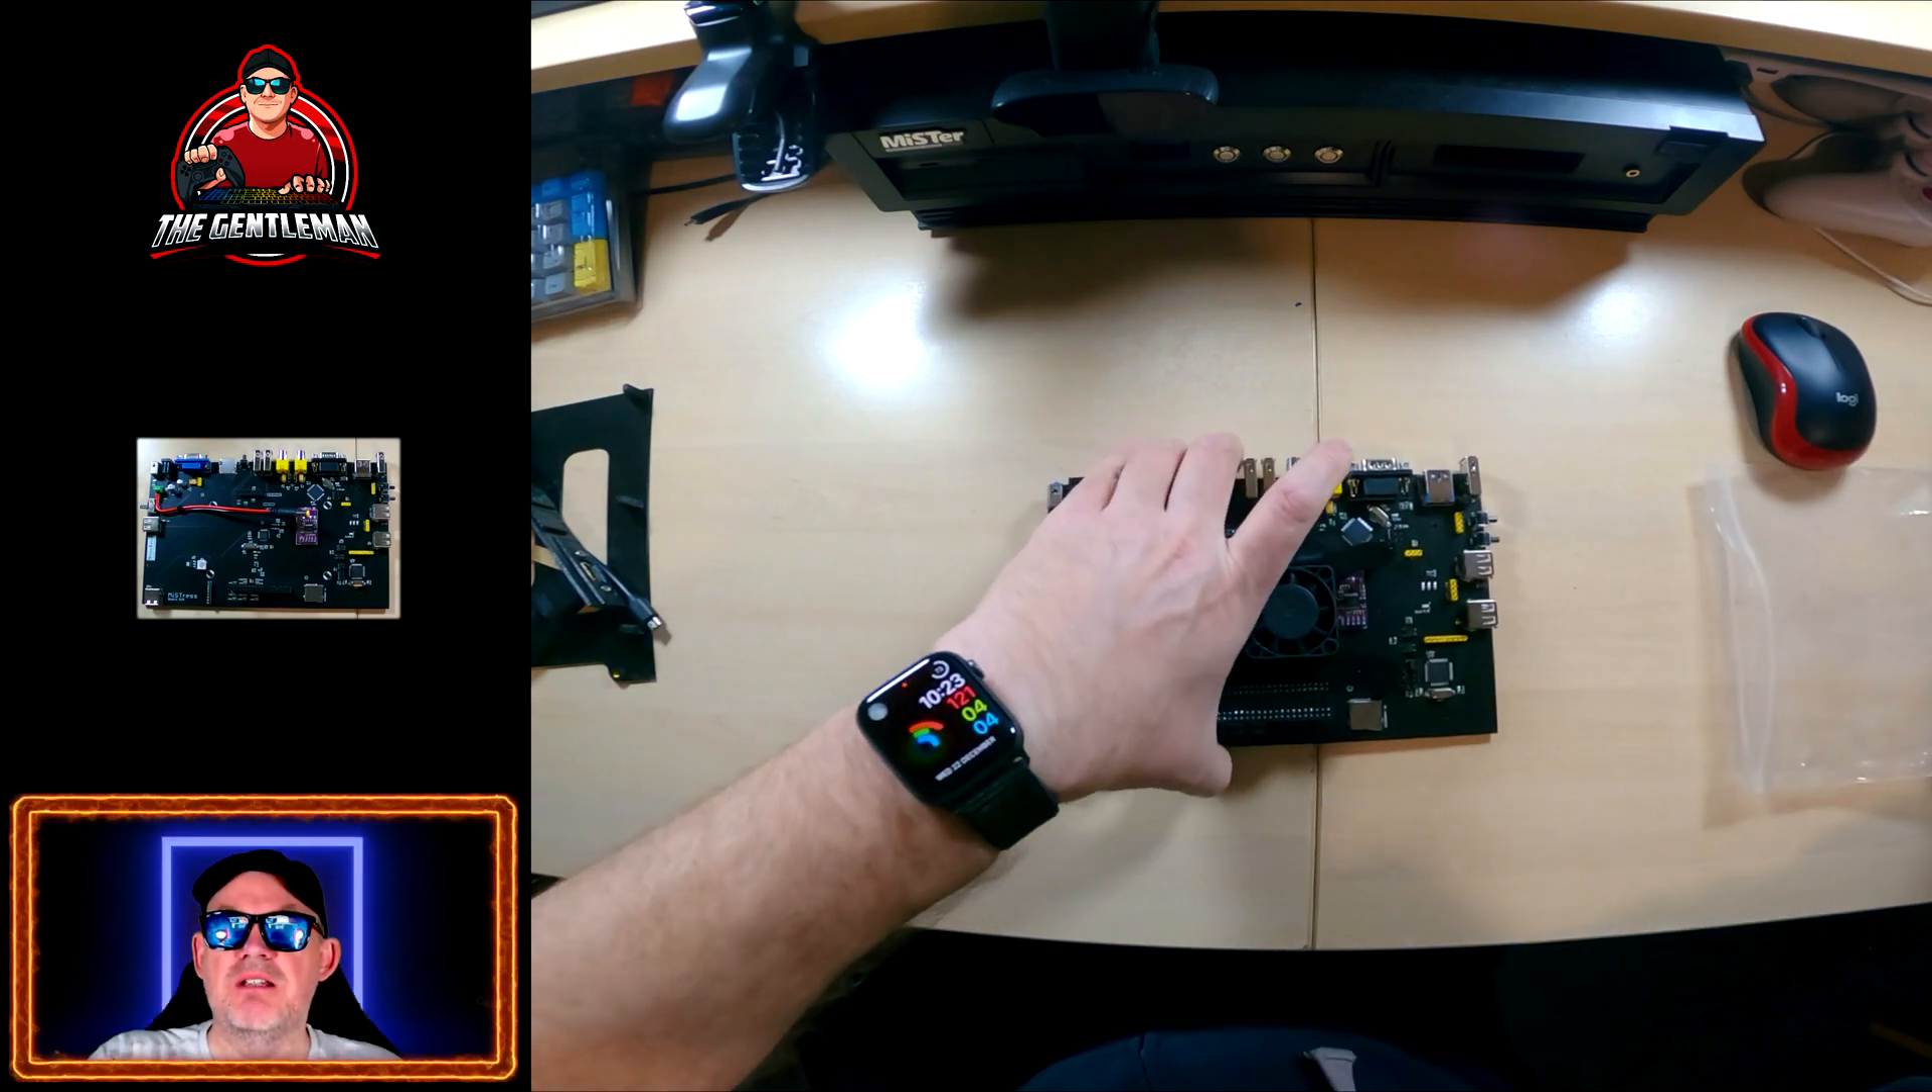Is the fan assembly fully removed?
No.